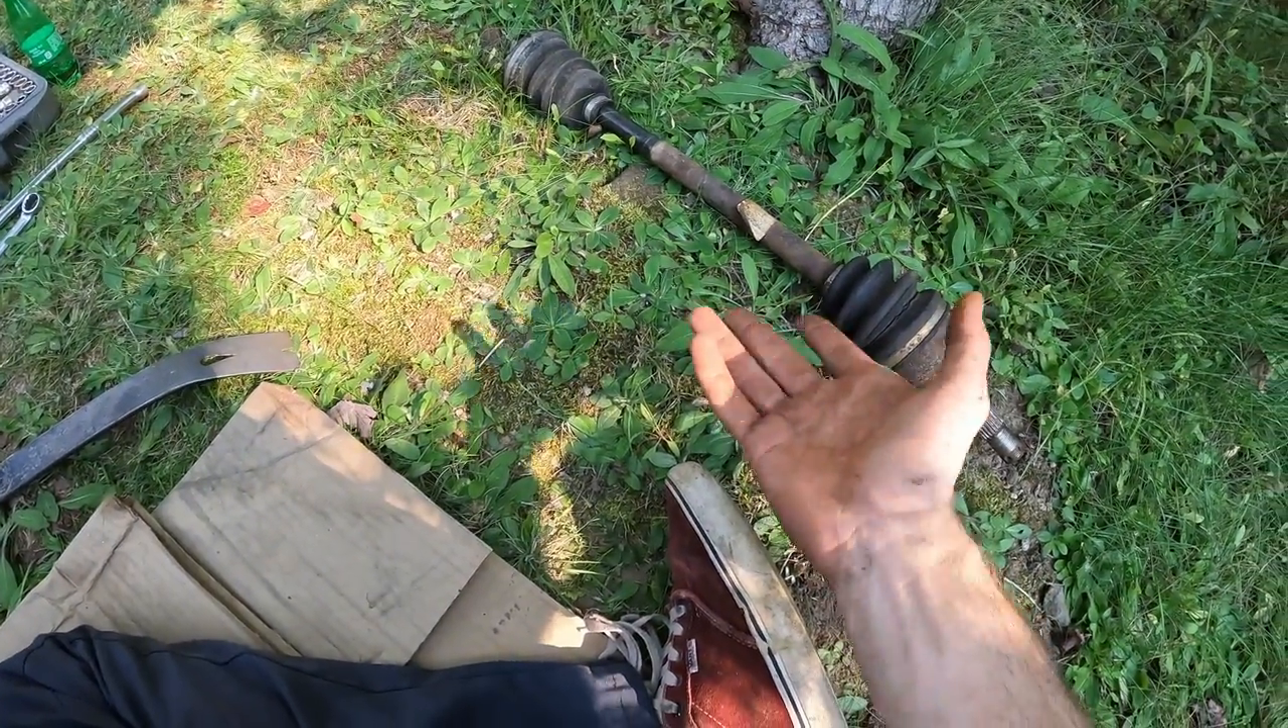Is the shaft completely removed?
Yes.